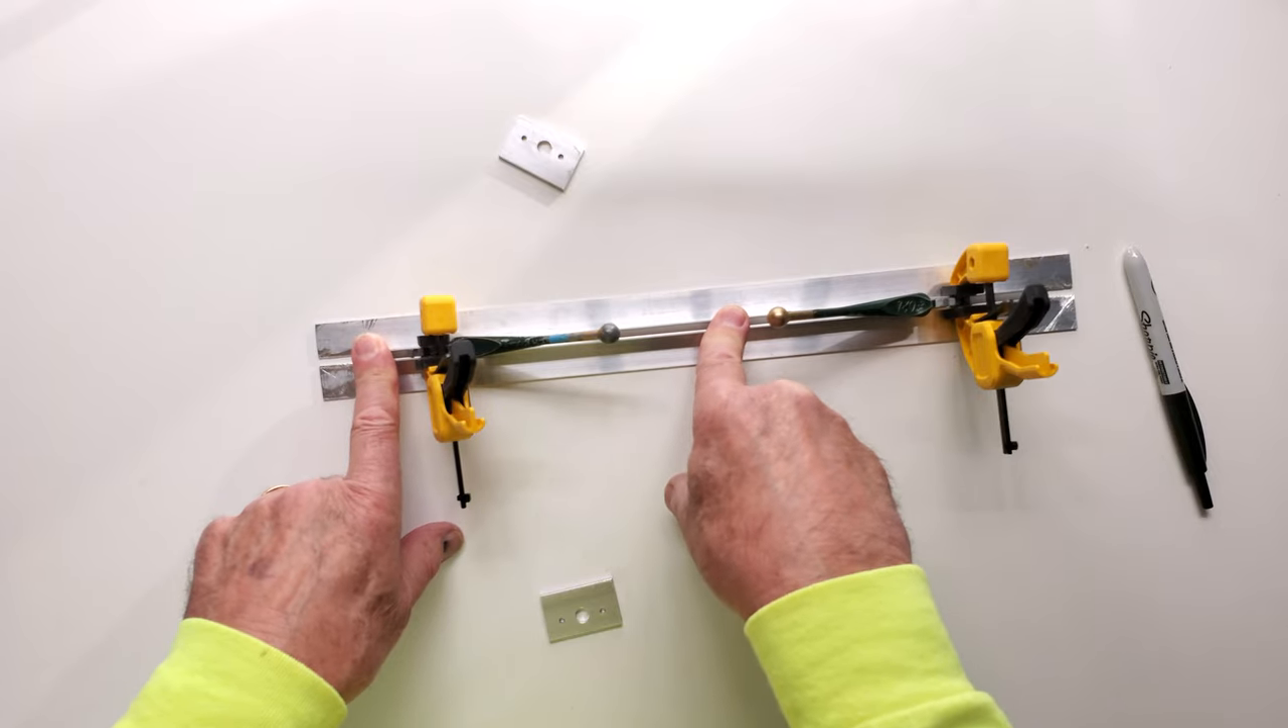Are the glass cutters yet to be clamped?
No.